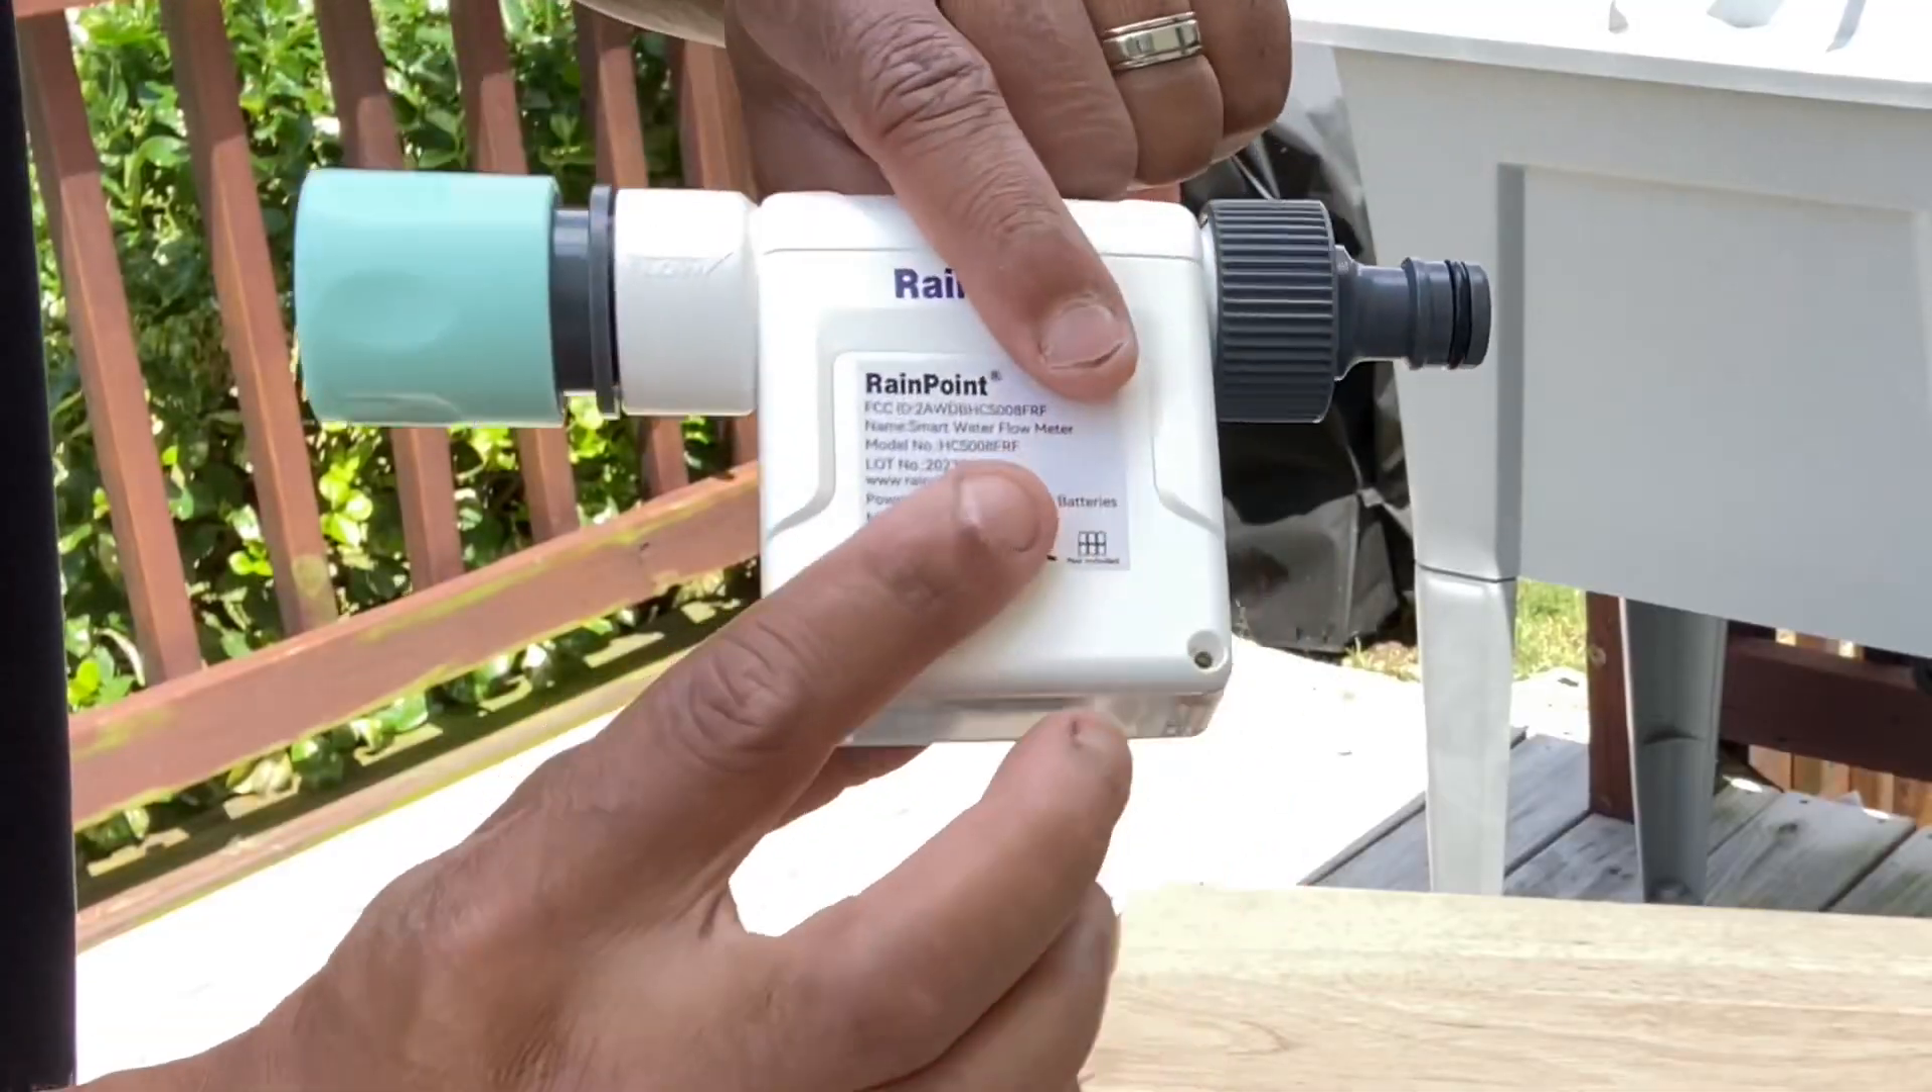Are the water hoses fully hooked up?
No.